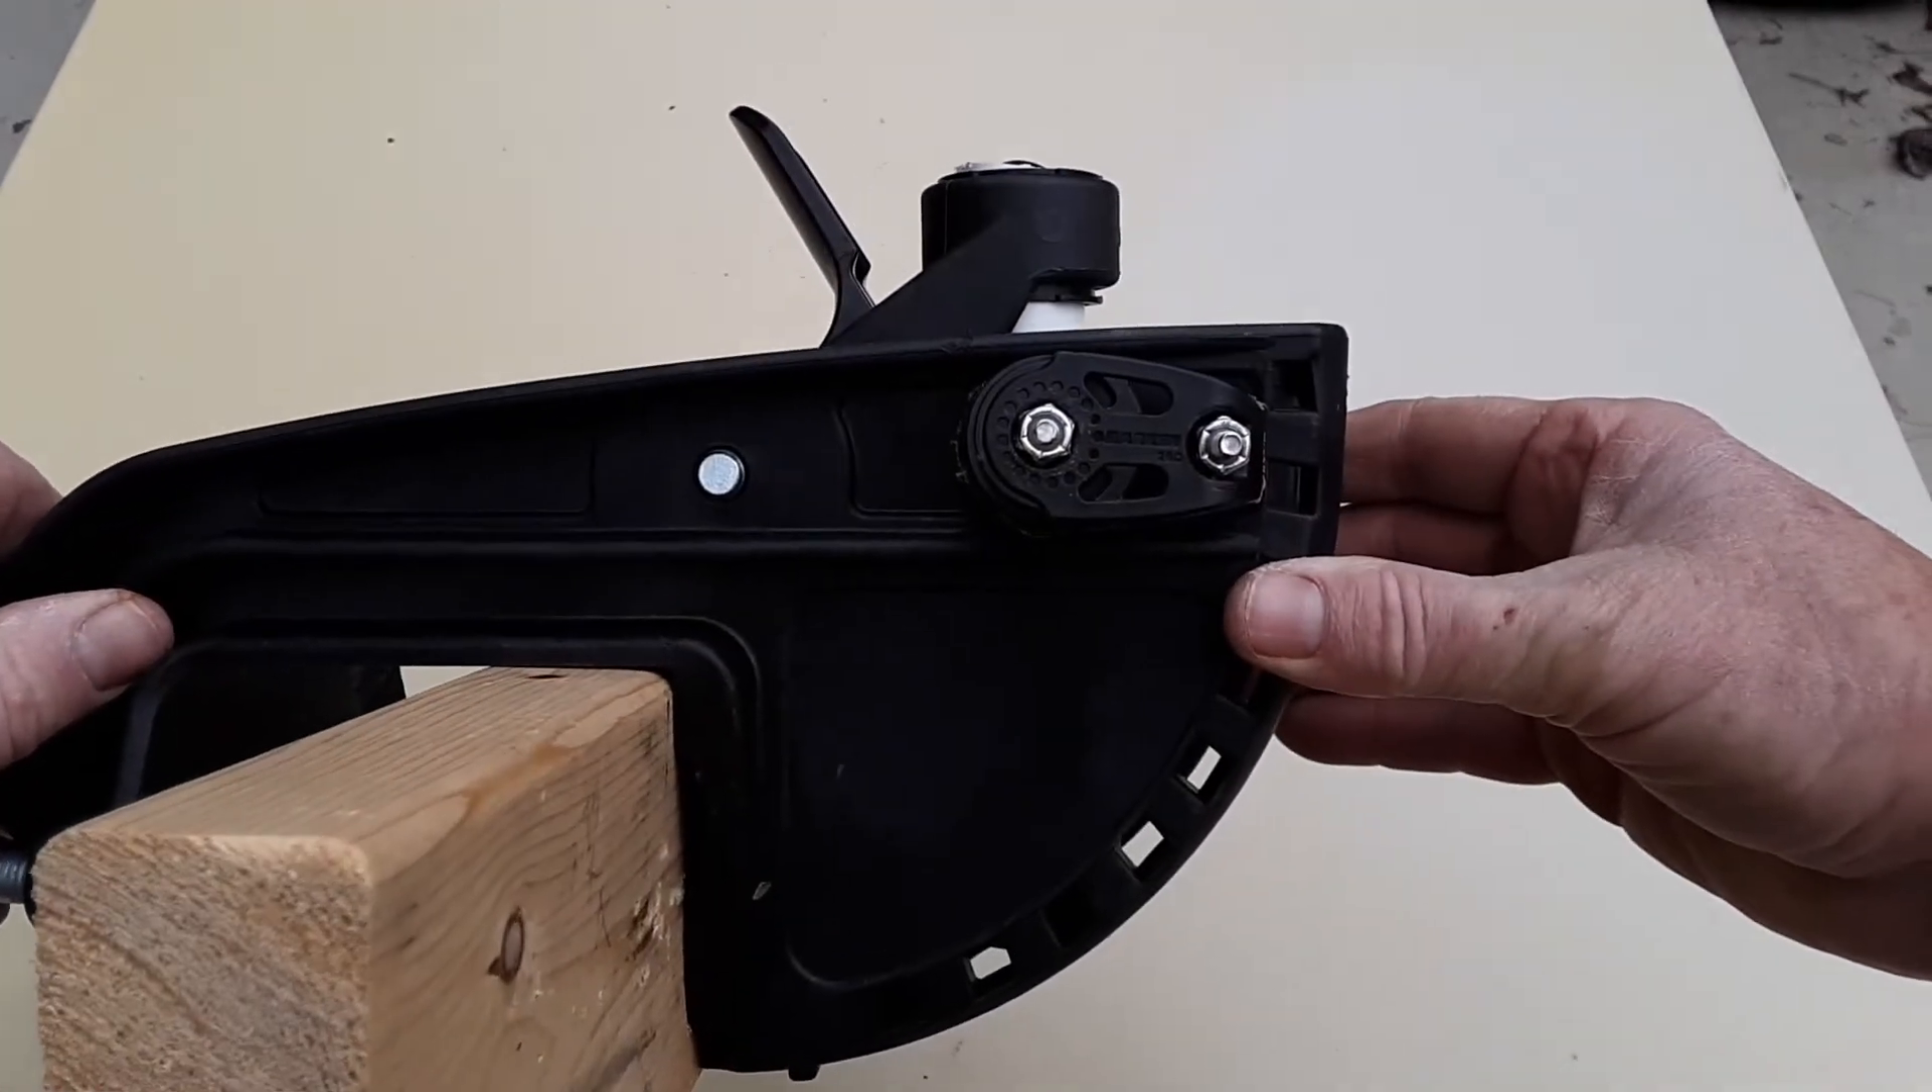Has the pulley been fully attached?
Yes.